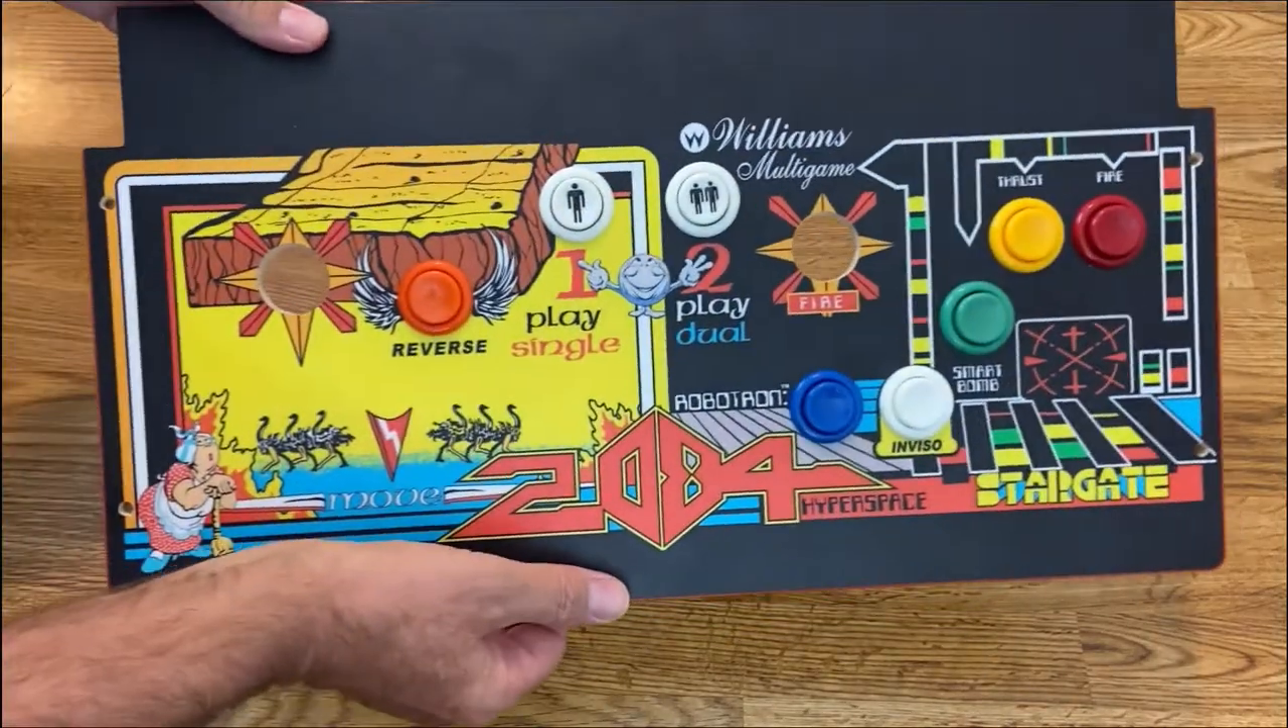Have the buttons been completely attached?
Yes.